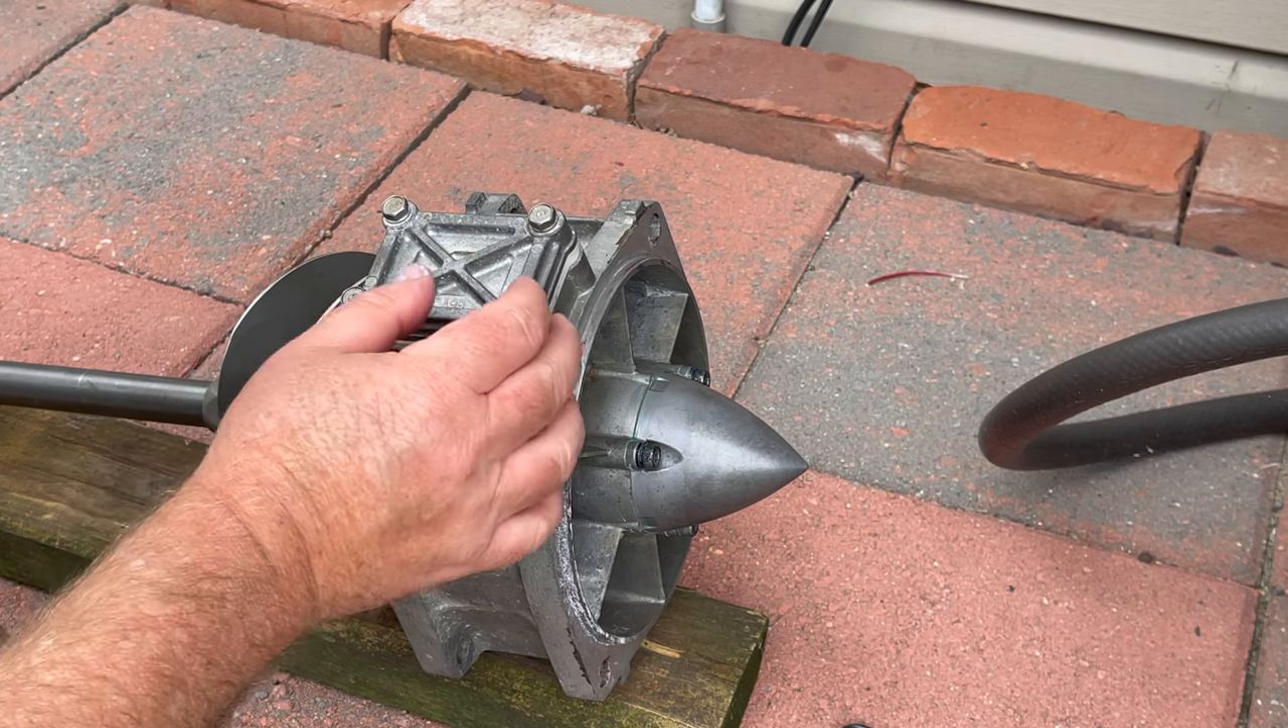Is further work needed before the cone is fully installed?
No.